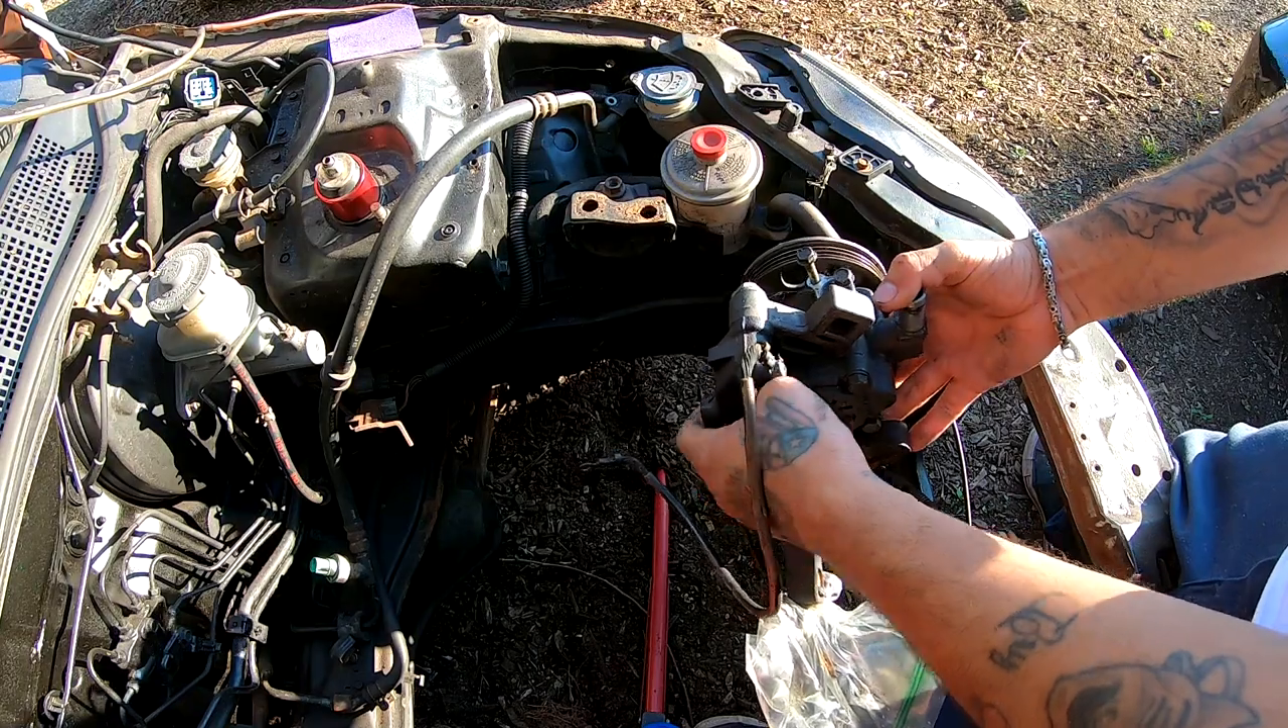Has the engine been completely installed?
No.